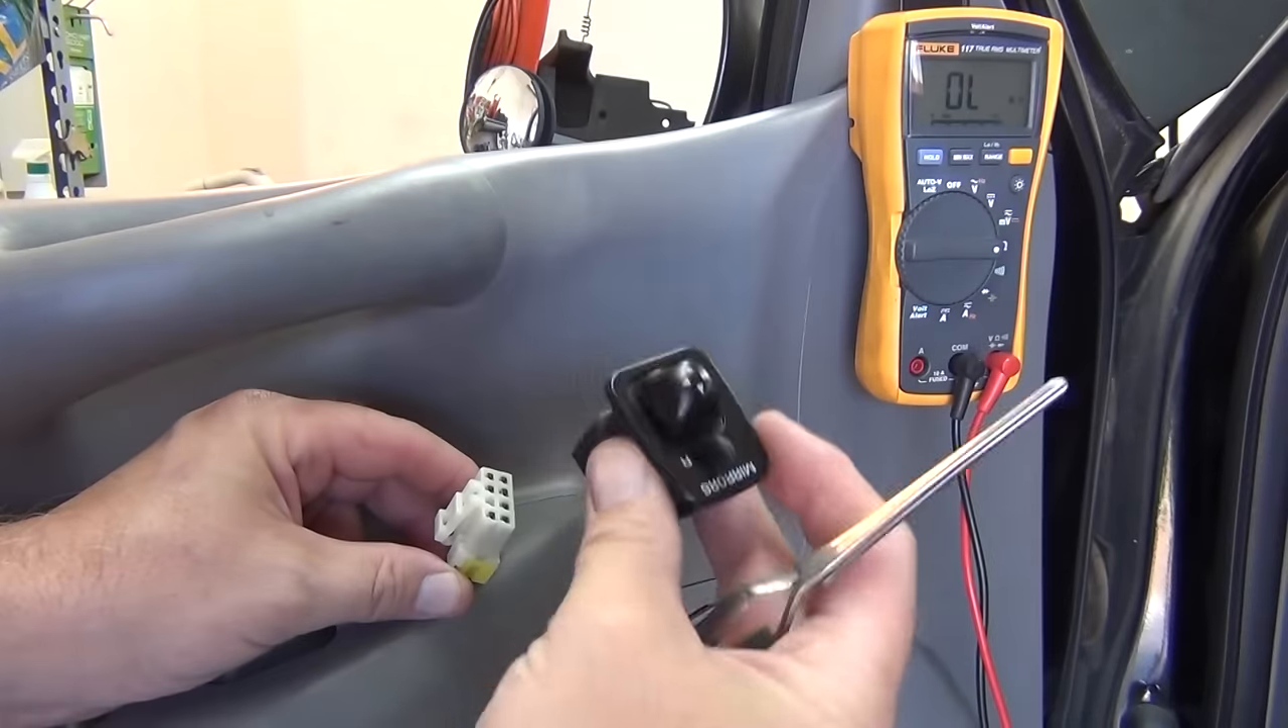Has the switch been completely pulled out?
Yes.